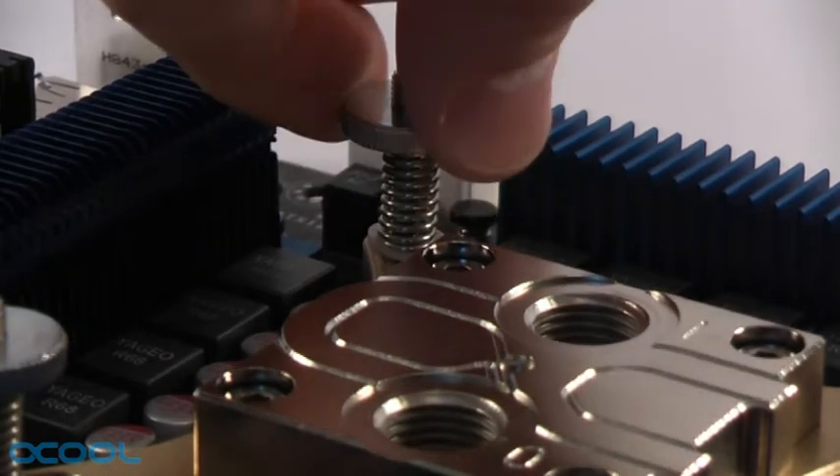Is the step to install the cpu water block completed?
No.